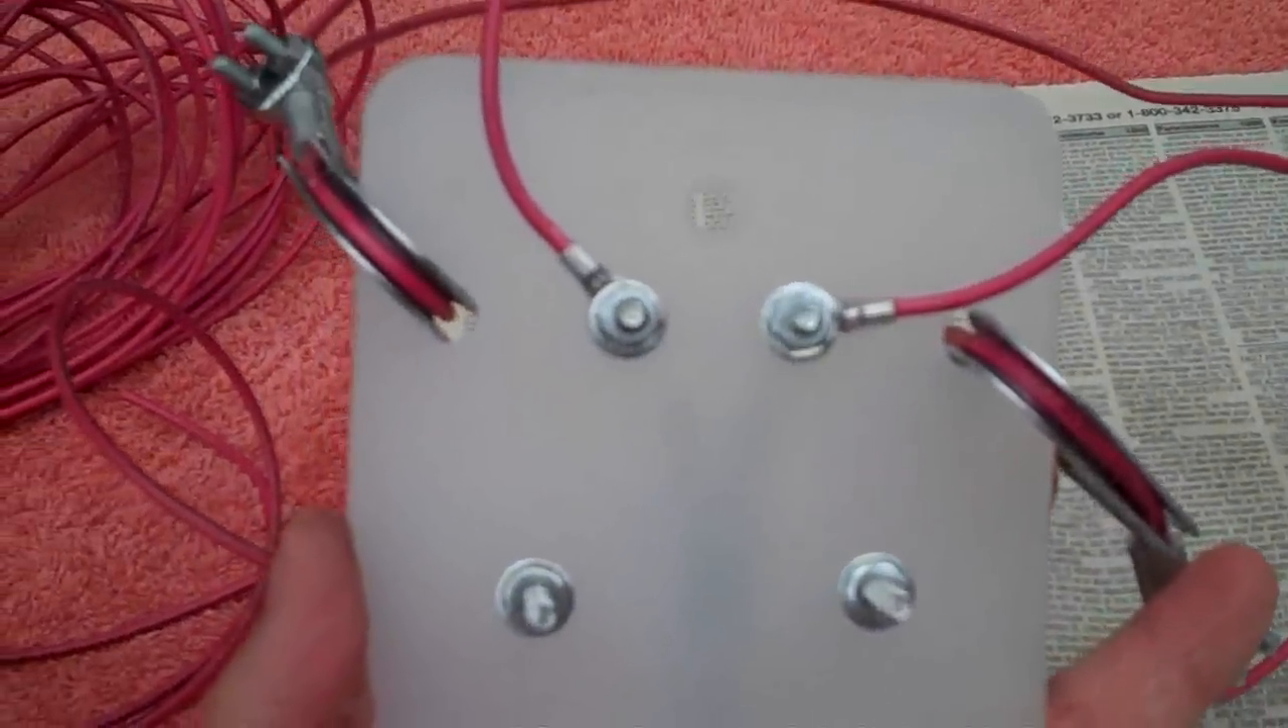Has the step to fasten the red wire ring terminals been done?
Yes.